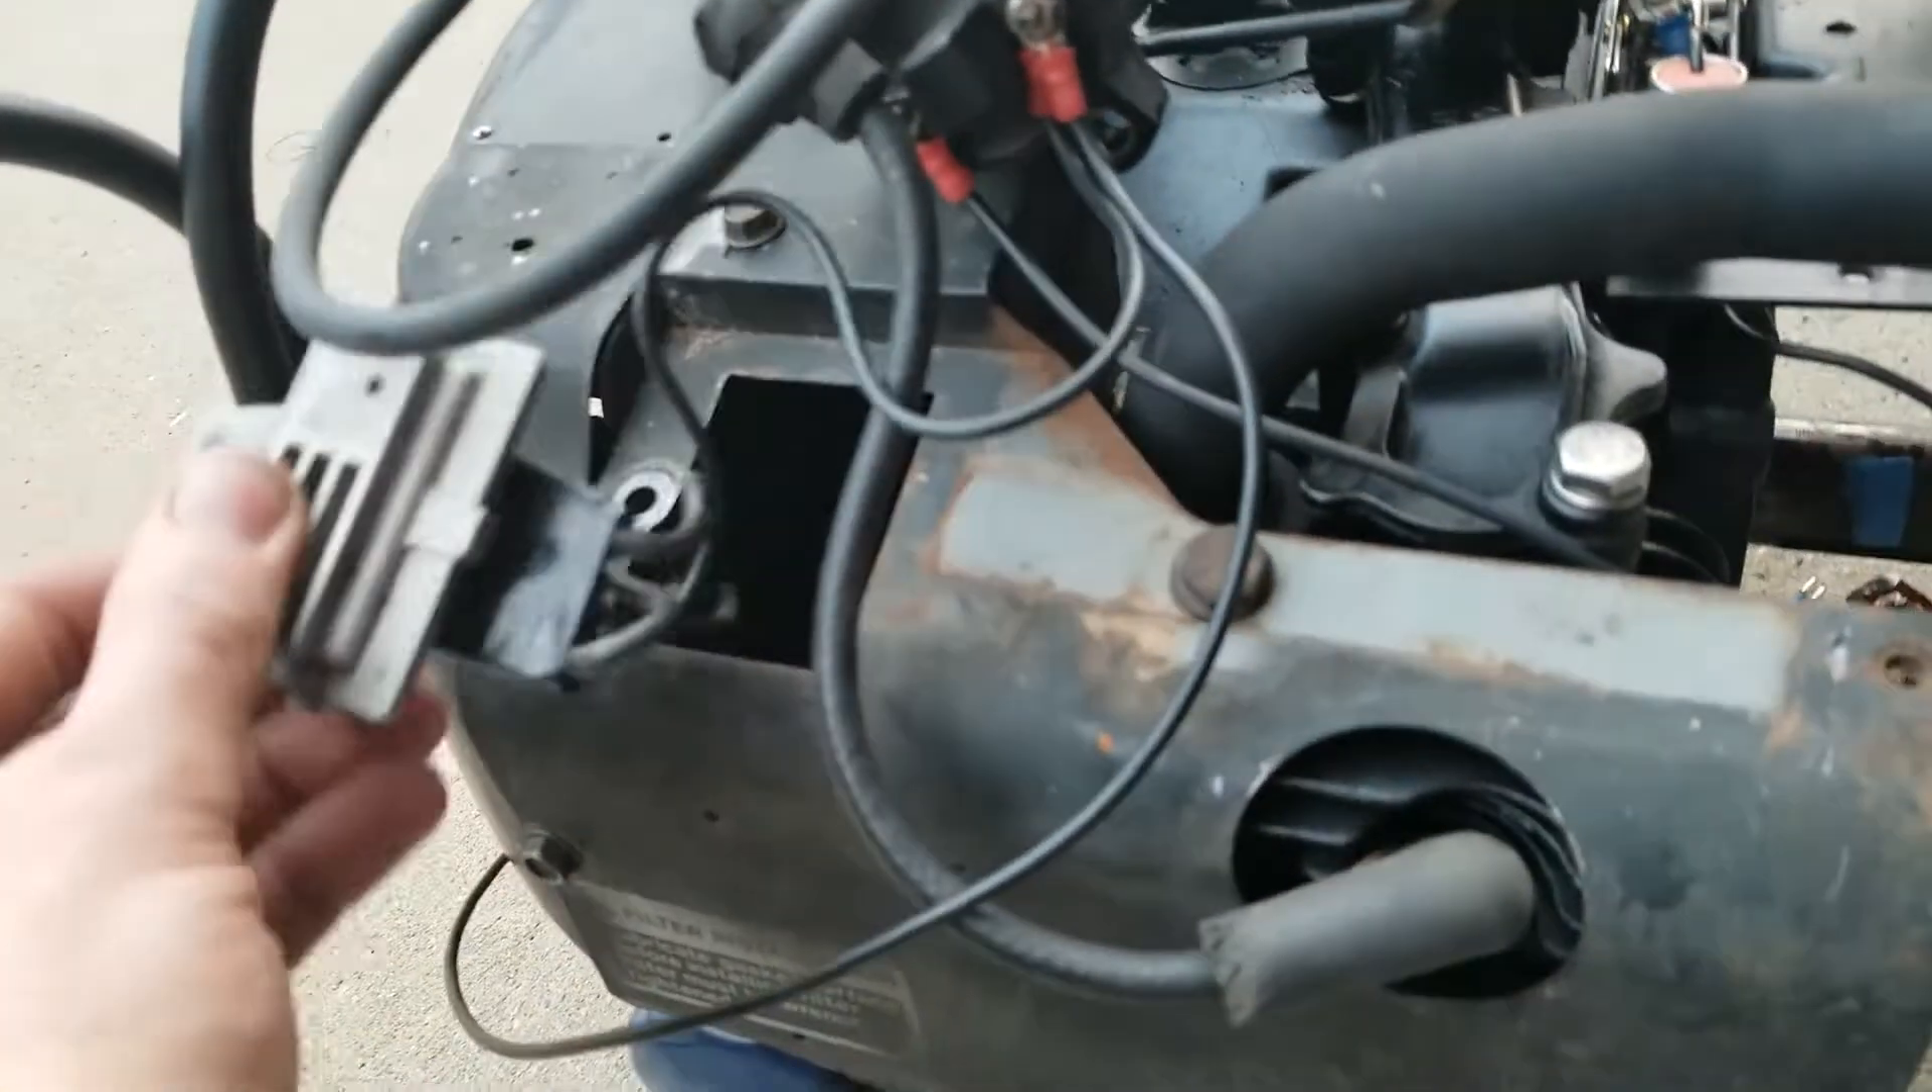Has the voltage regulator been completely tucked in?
No.